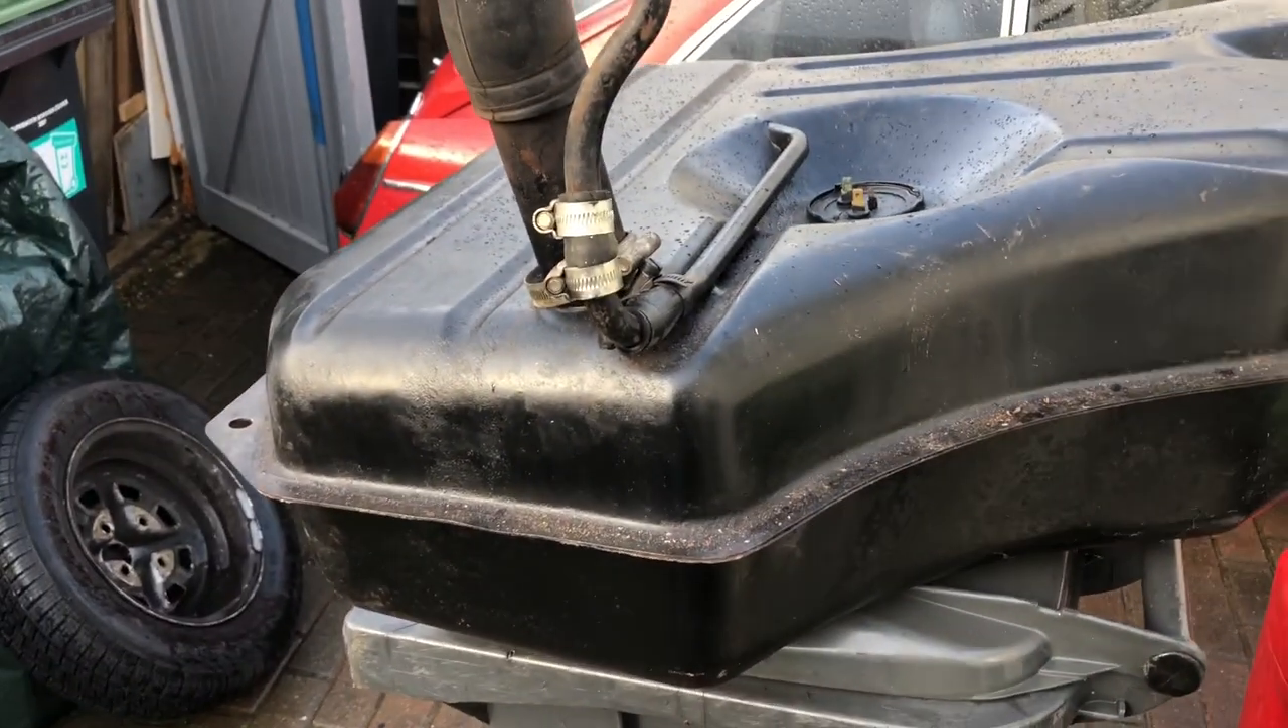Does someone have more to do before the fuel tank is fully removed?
No.